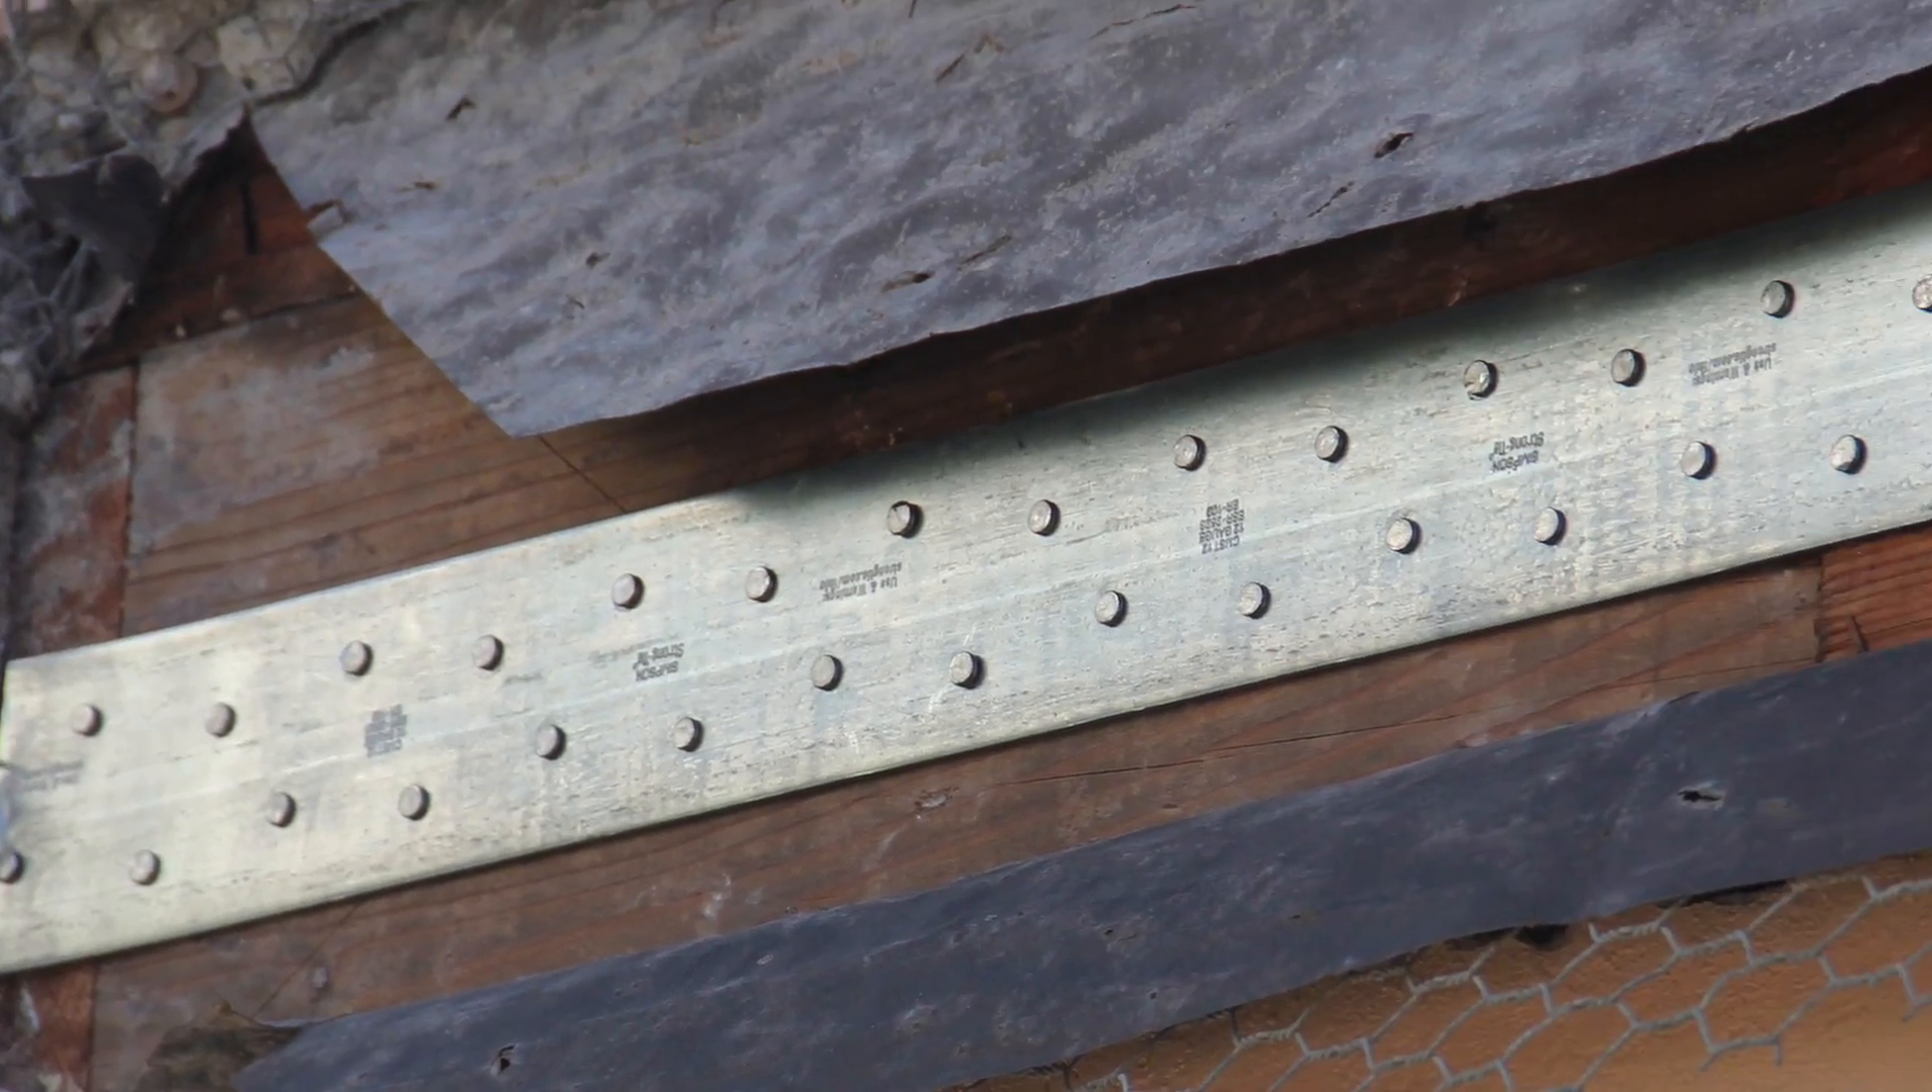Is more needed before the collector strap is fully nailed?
No.